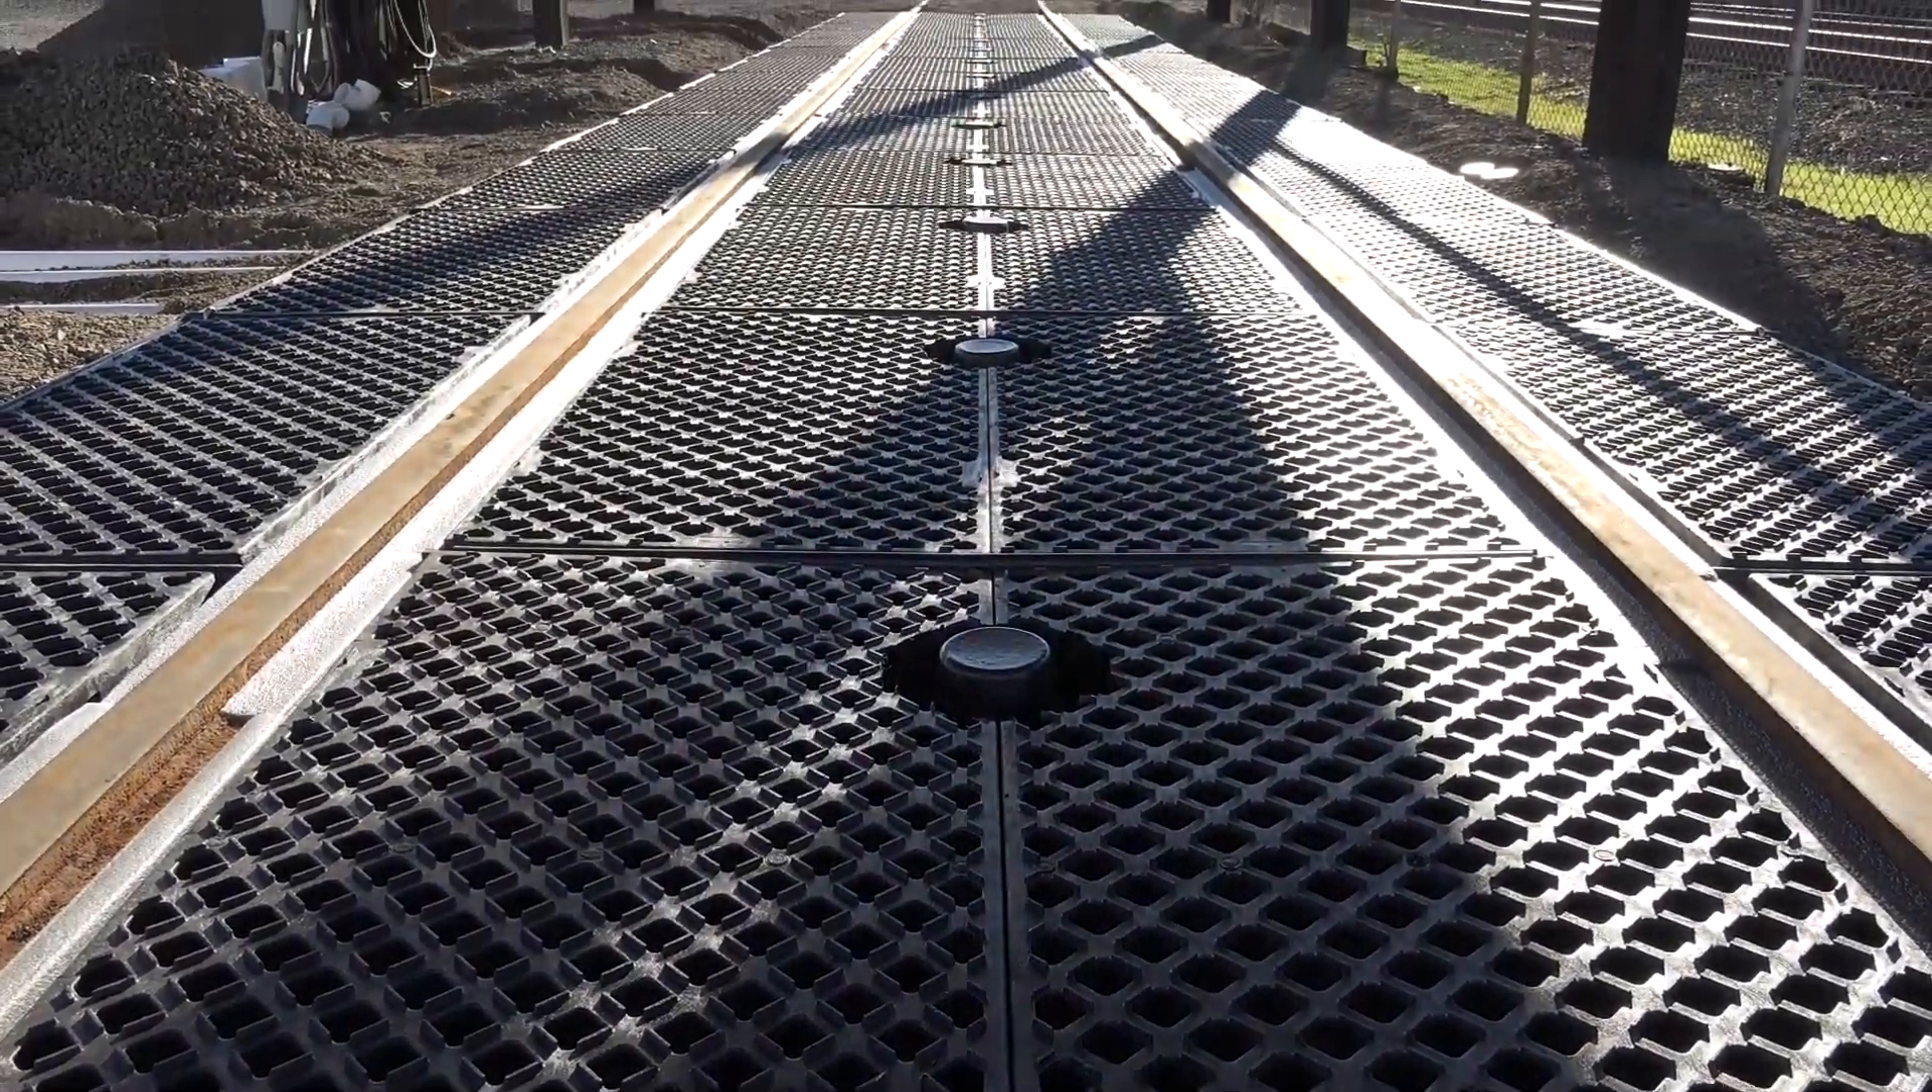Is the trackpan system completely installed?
Yes.